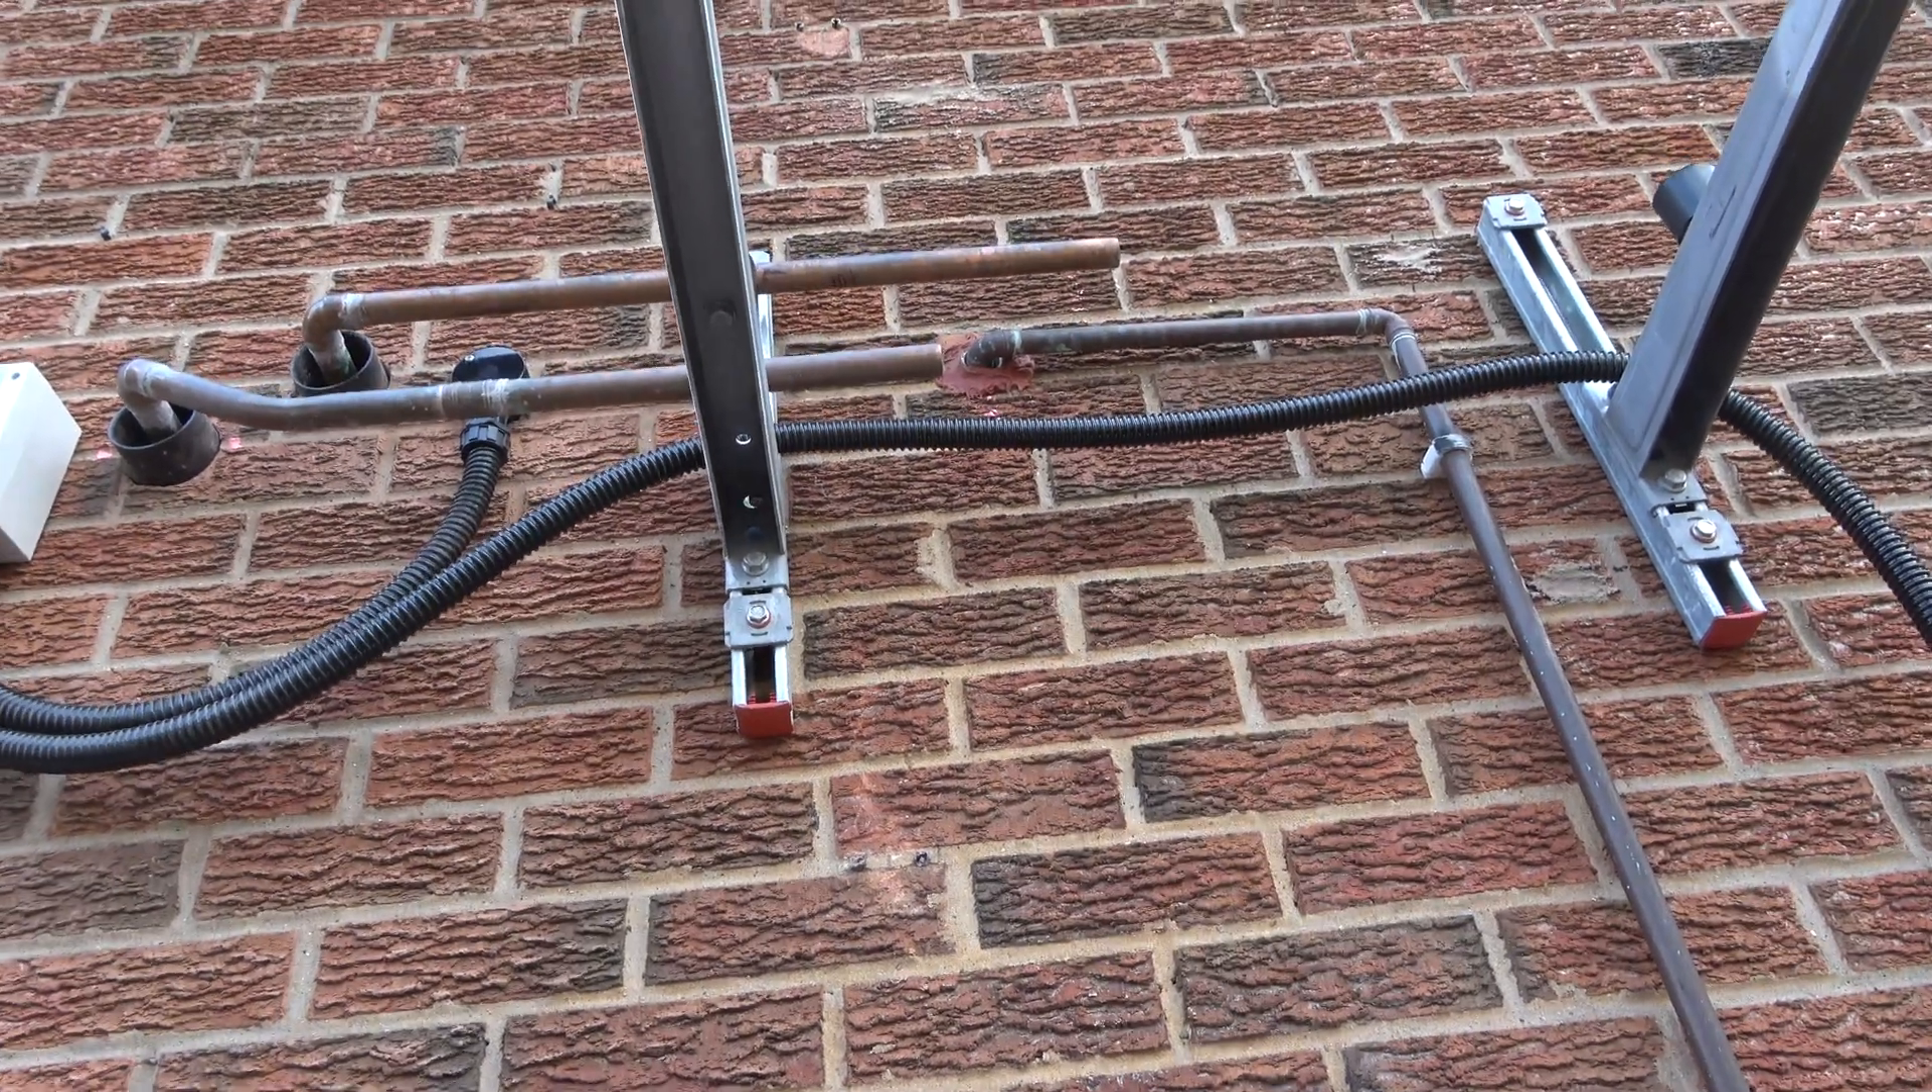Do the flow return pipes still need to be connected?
Yes.